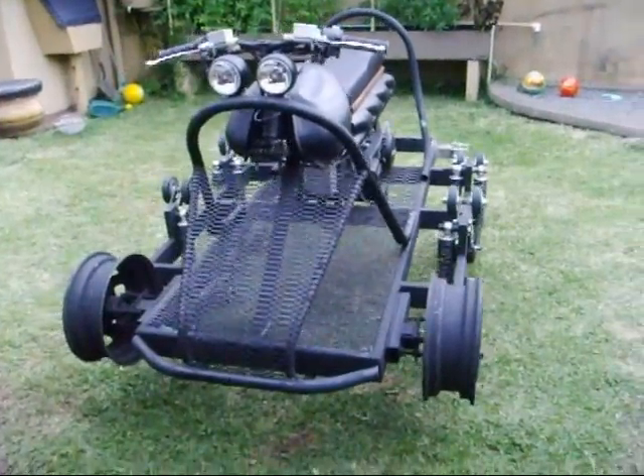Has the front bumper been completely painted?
Yes.